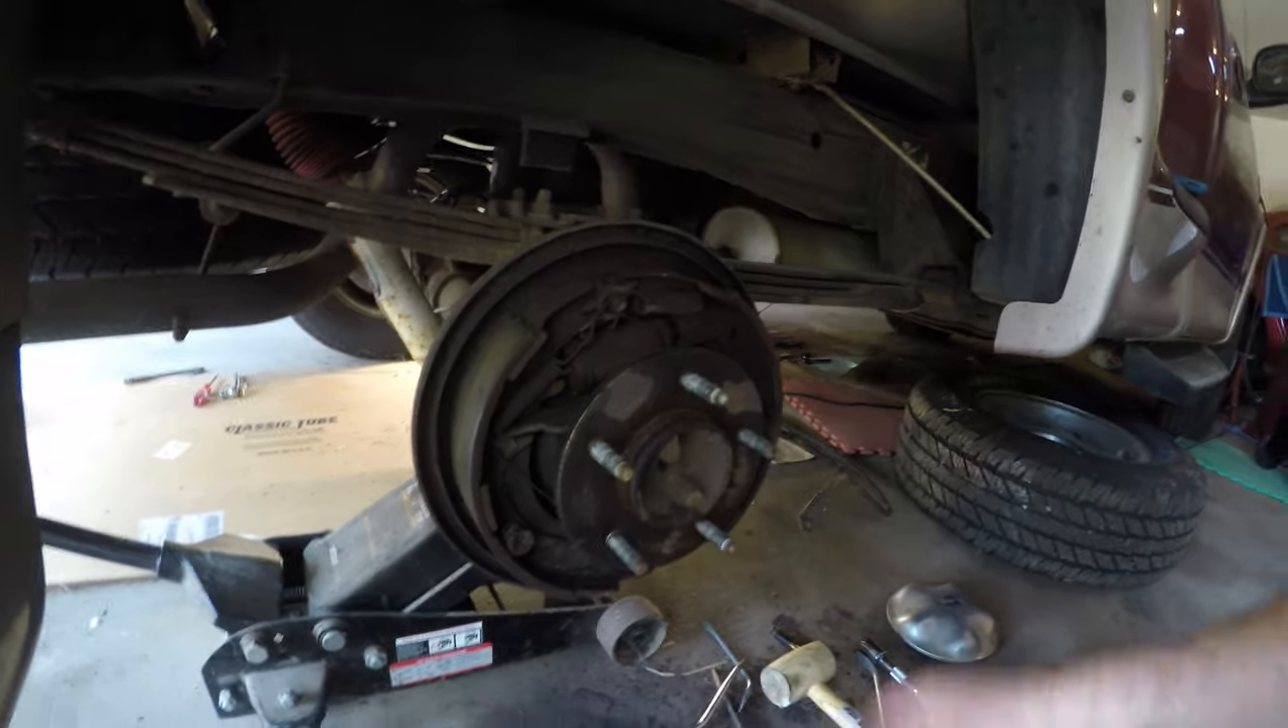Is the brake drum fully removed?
Yes.